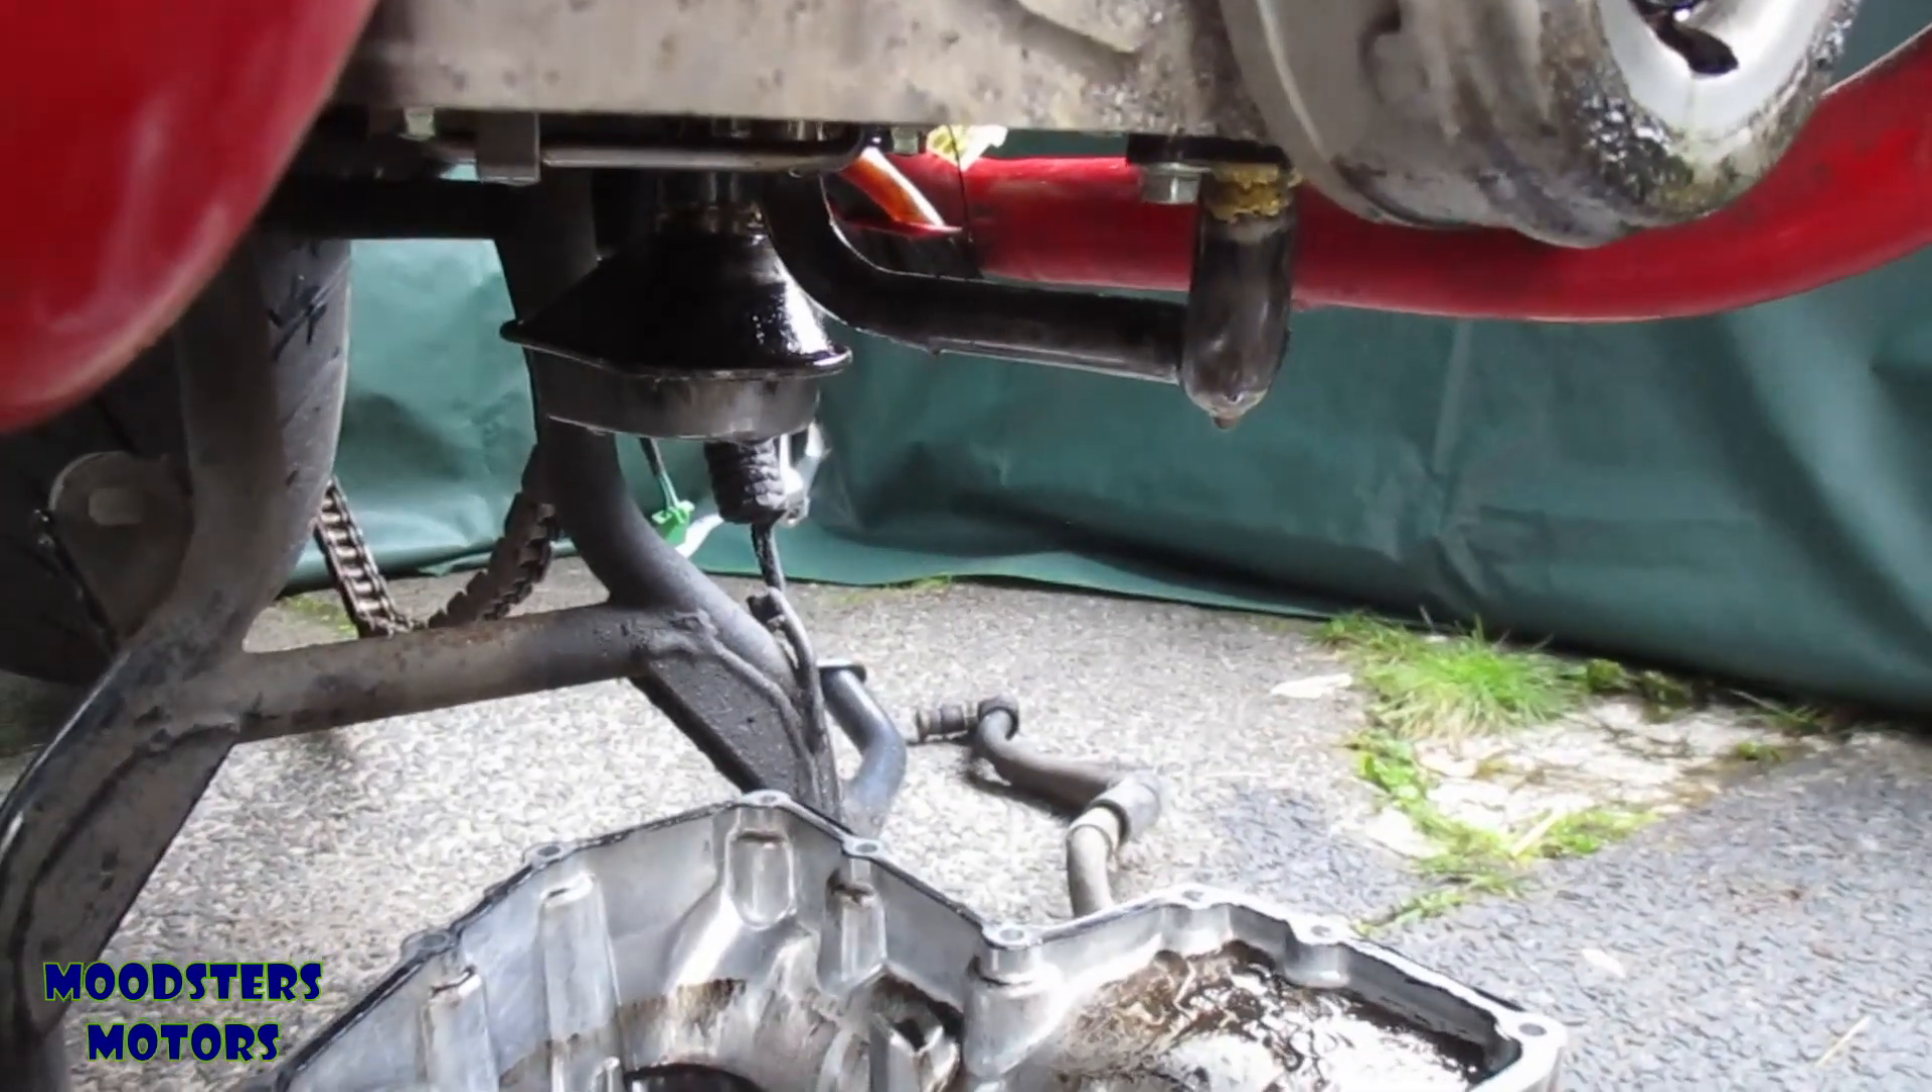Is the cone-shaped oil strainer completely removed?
No.